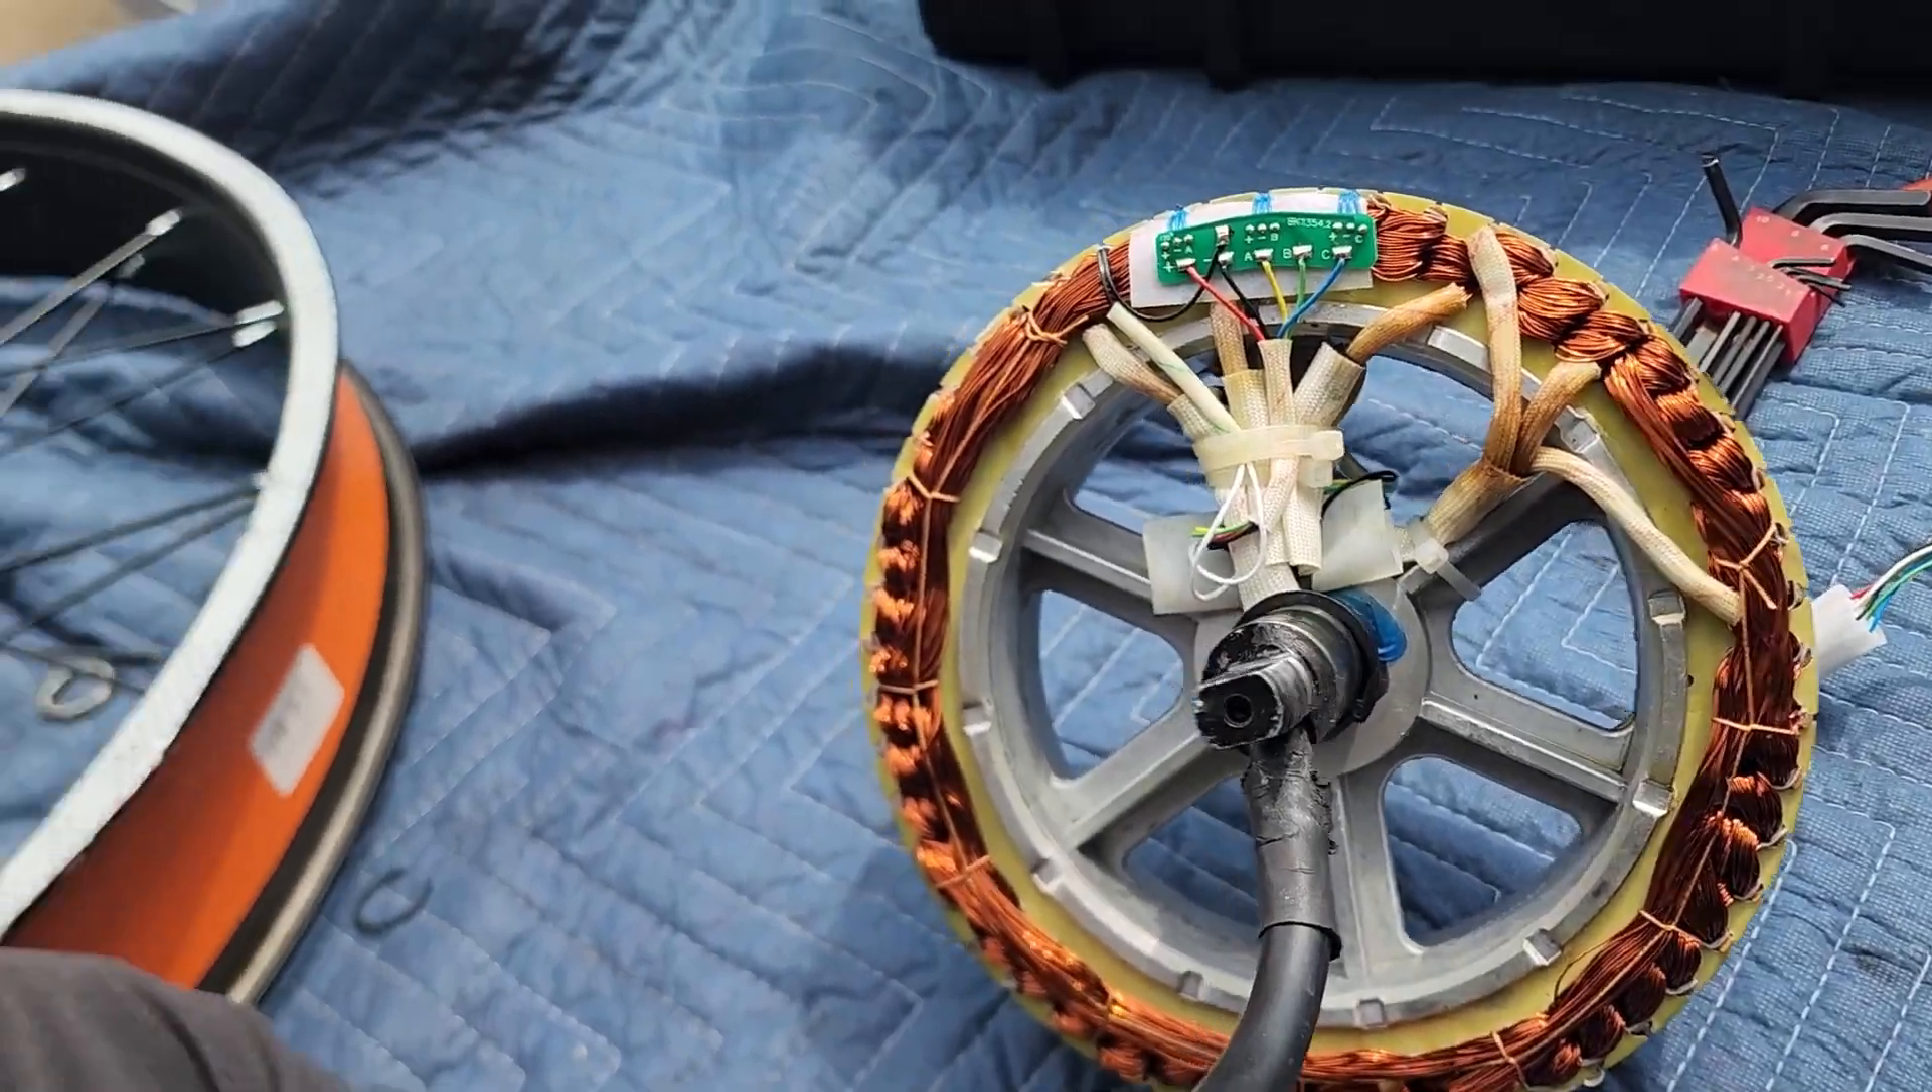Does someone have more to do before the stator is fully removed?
No.